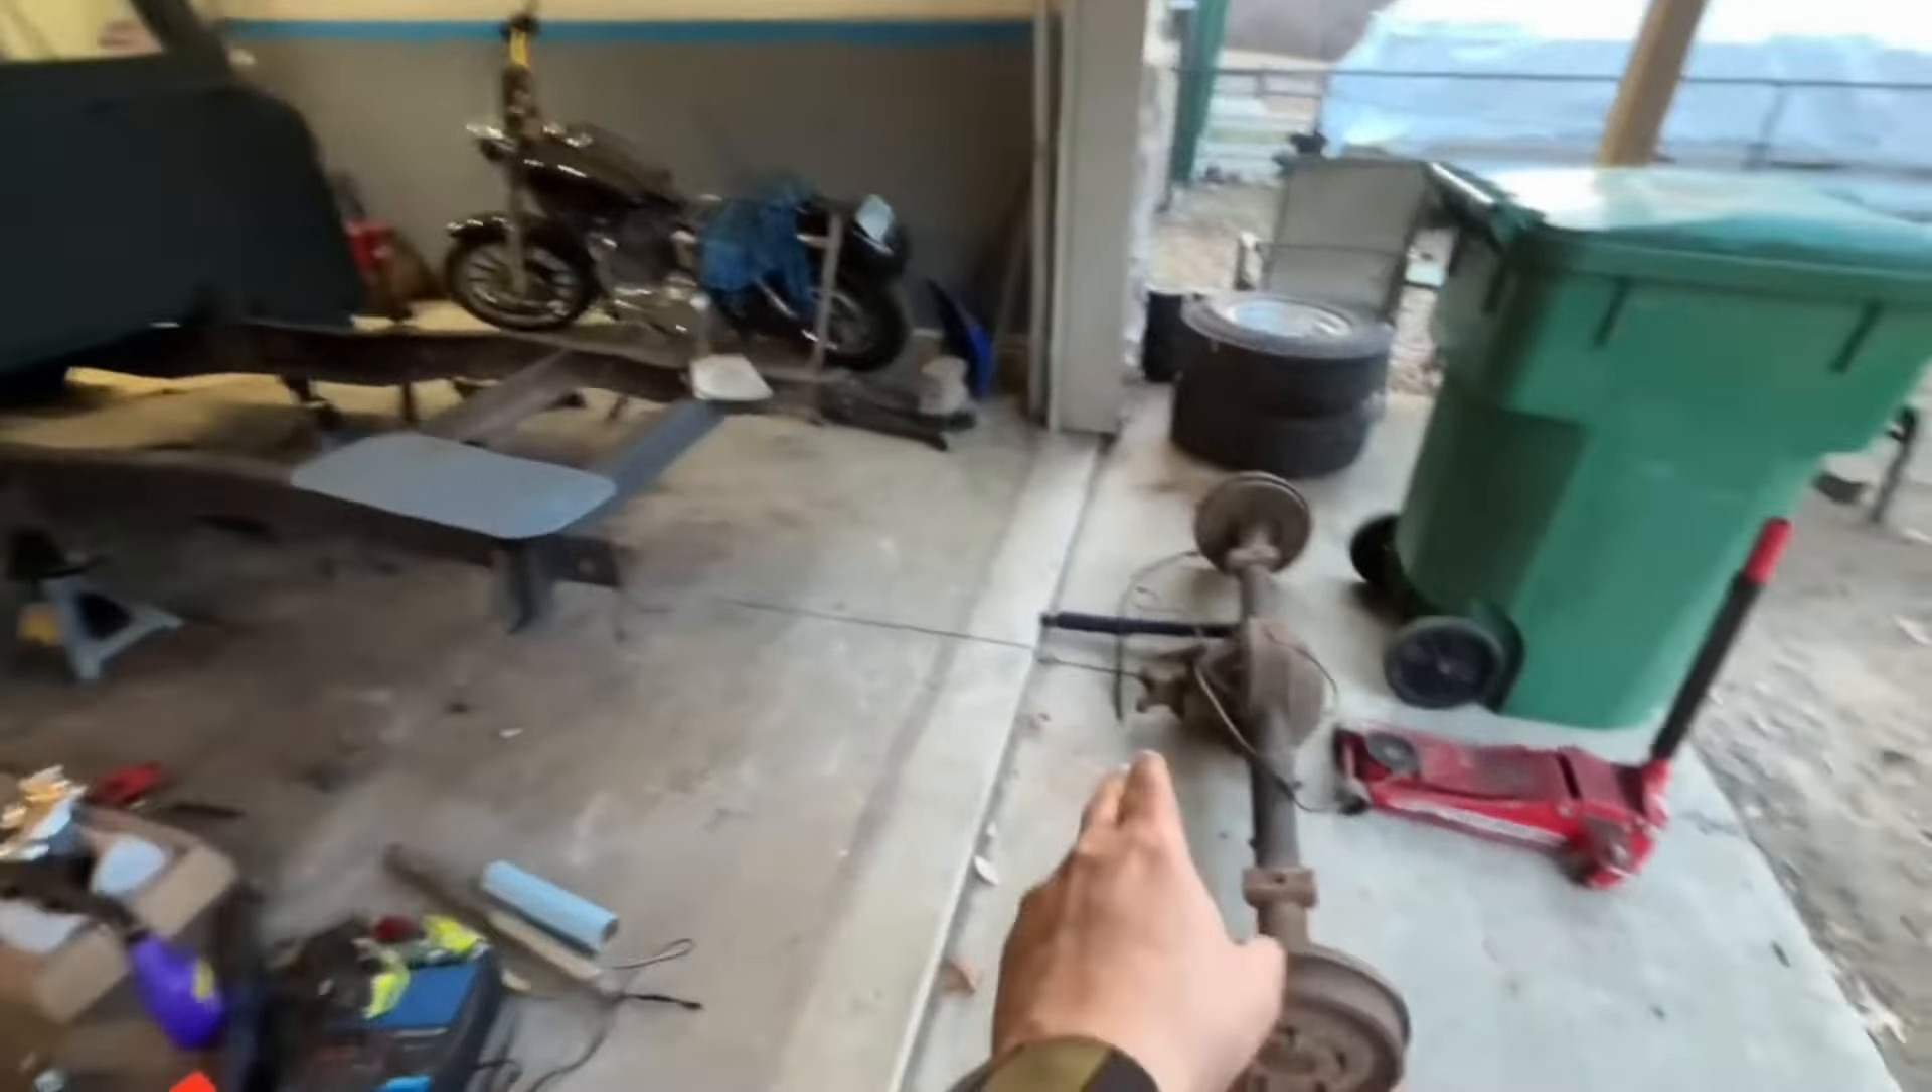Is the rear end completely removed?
Yes.